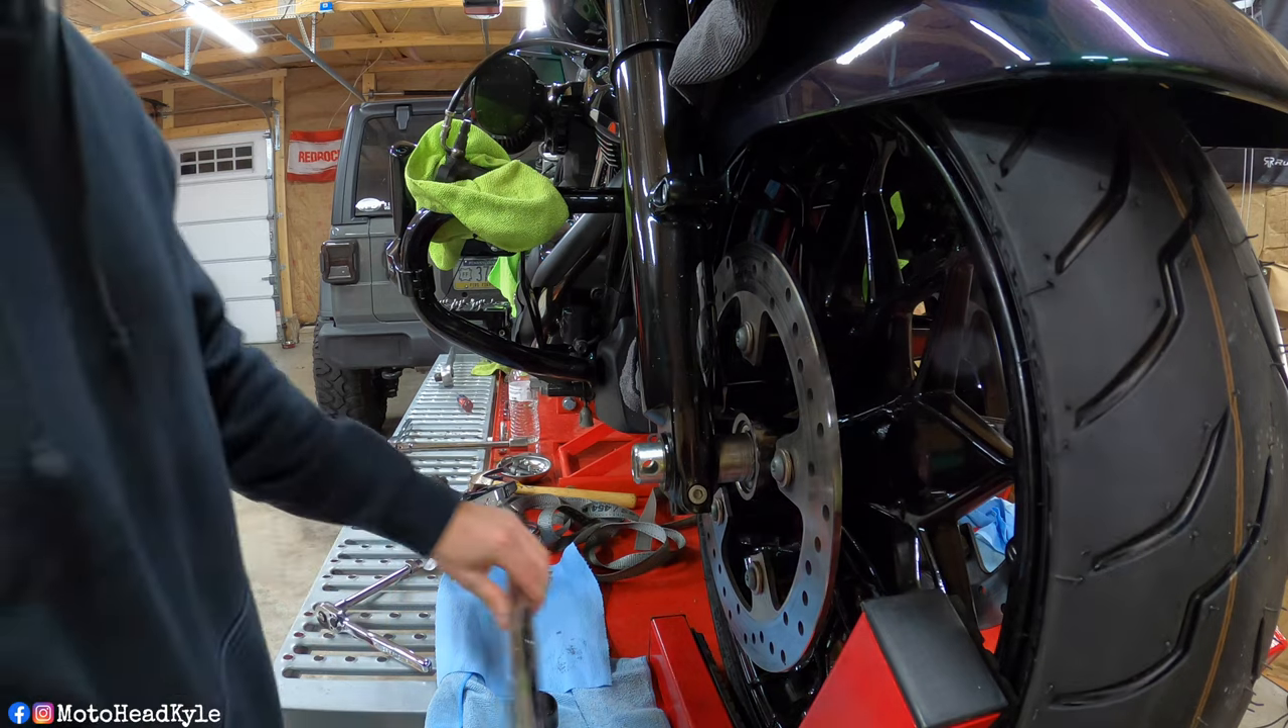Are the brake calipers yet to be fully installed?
Yes.